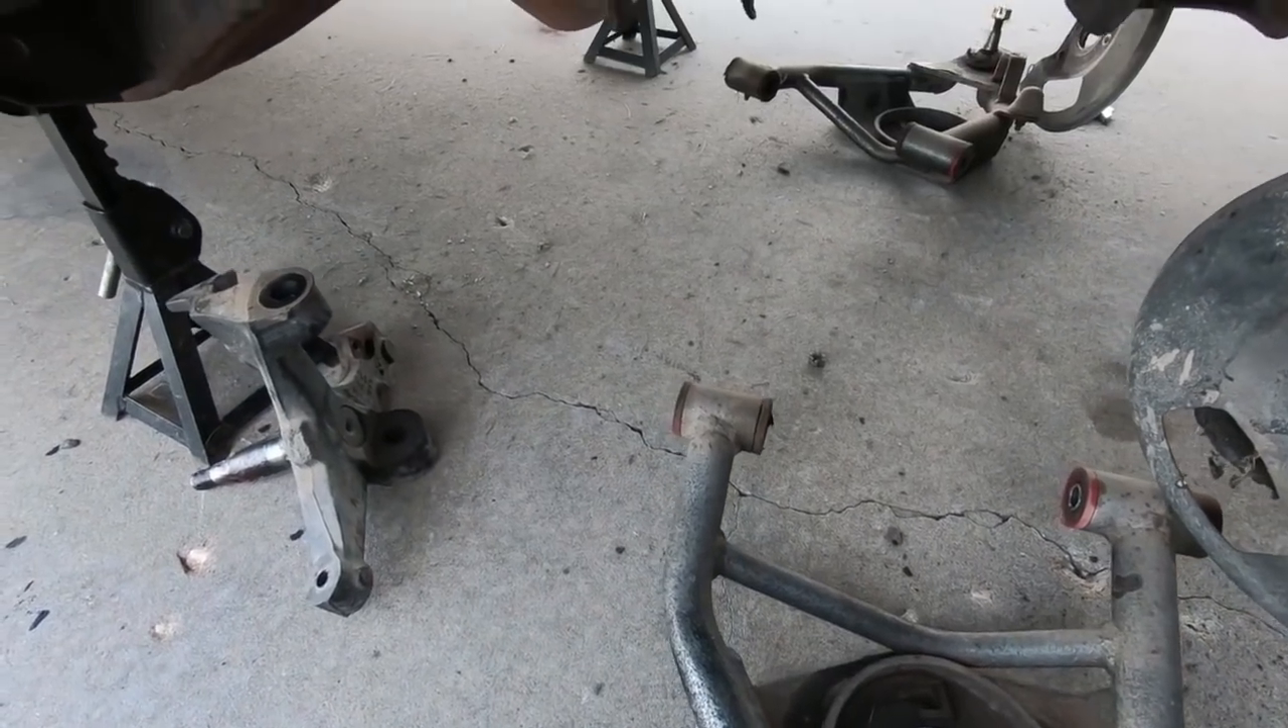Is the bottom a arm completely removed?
Yes.